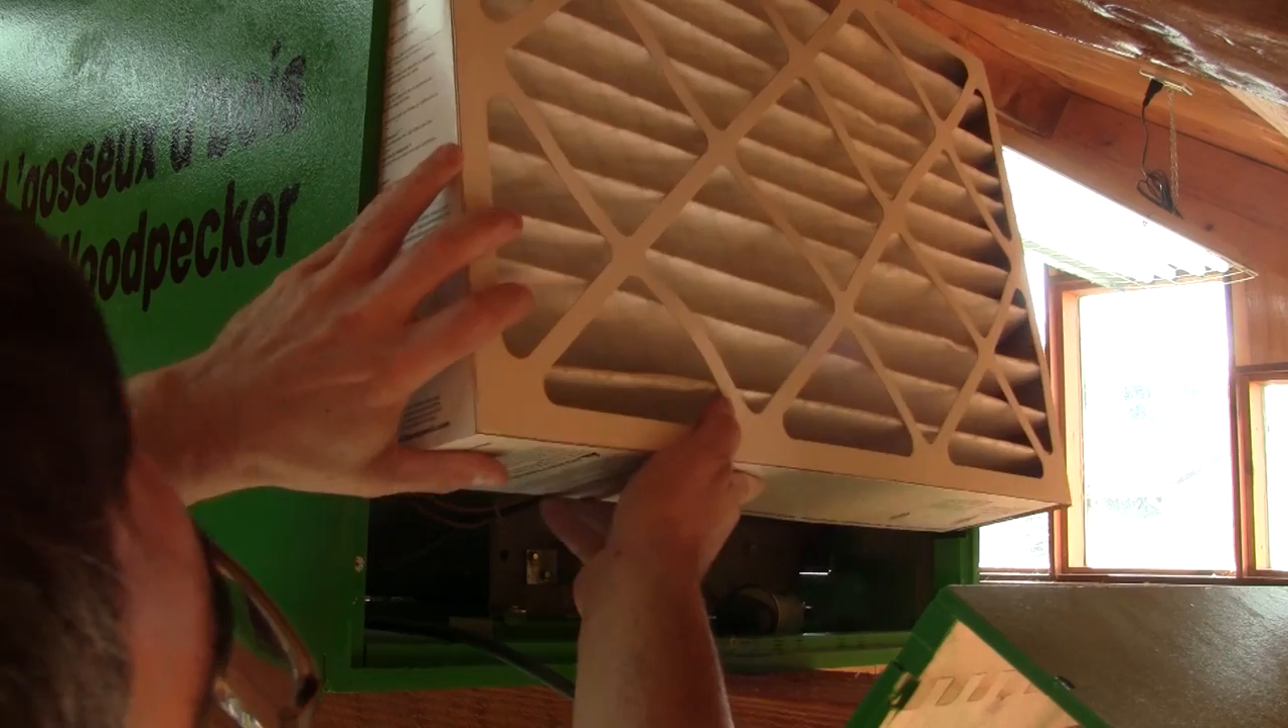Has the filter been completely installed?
No.